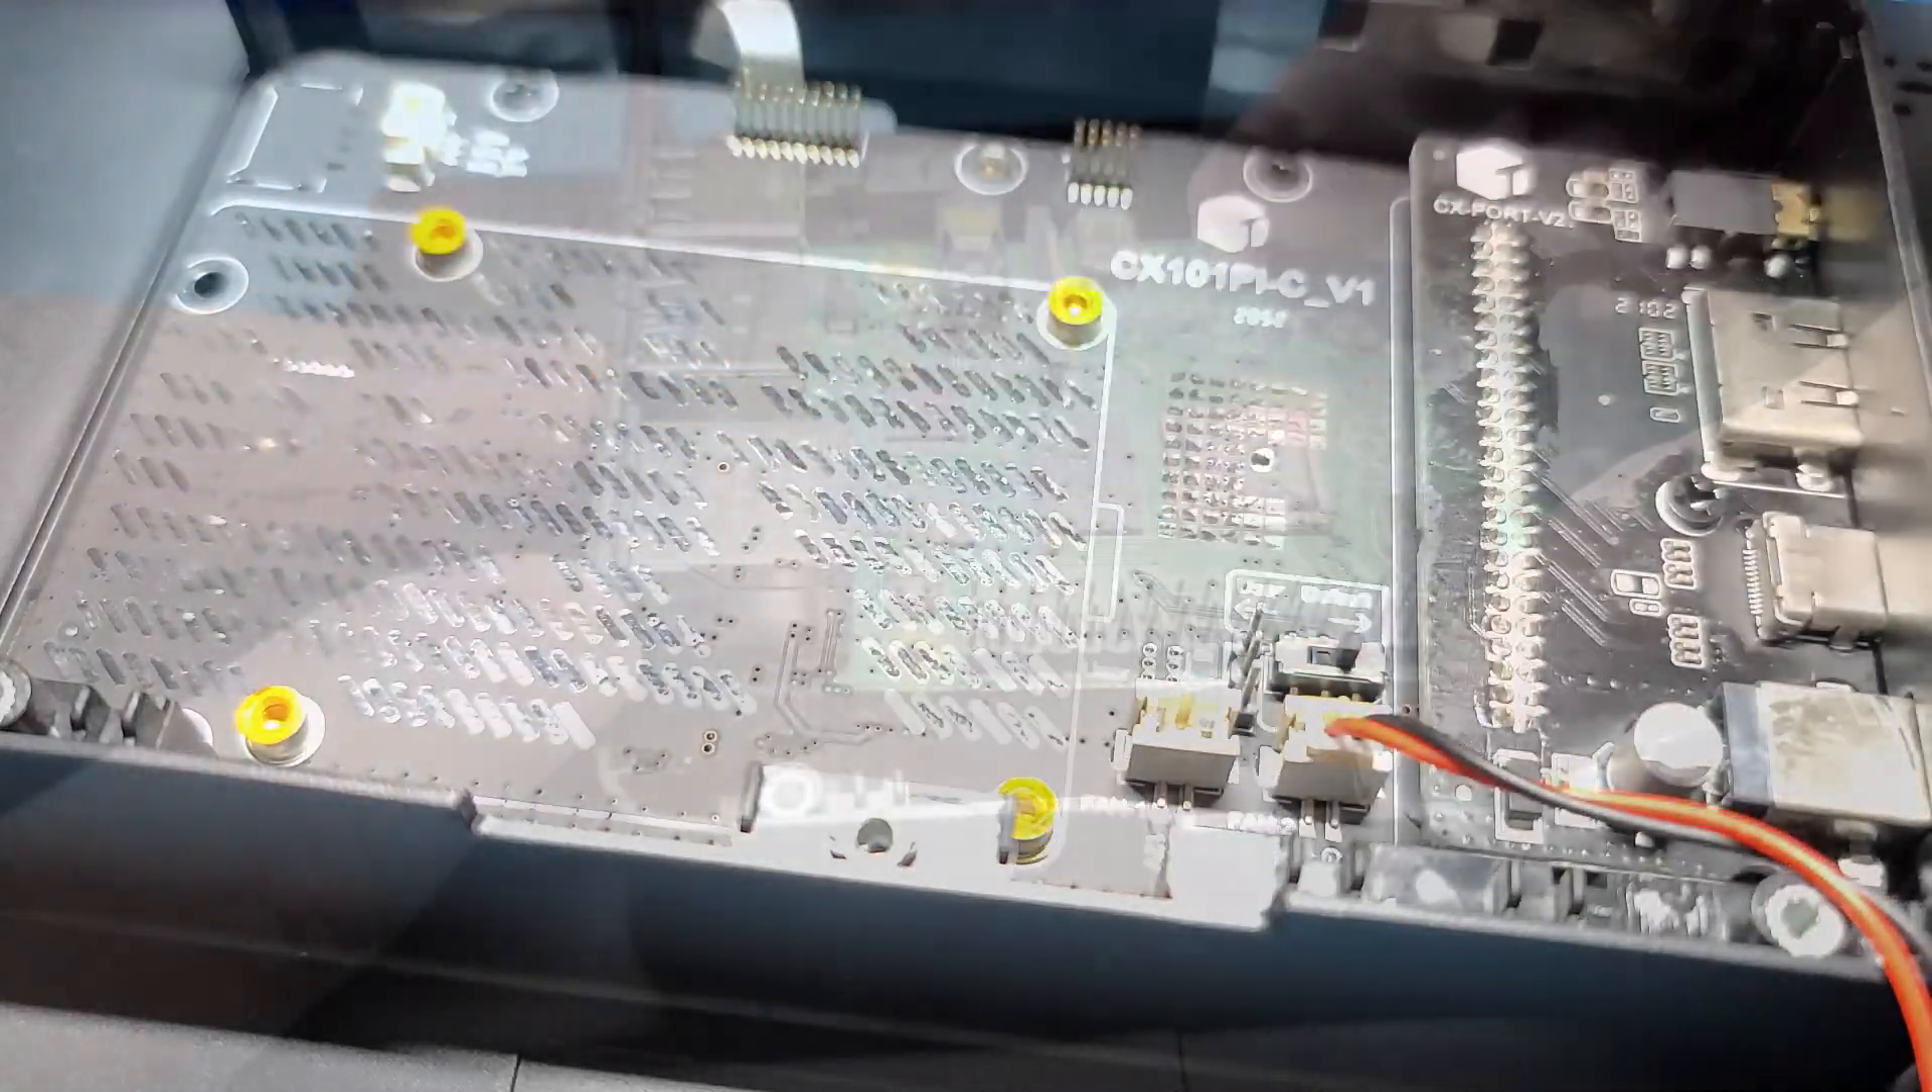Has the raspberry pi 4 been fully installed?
No.